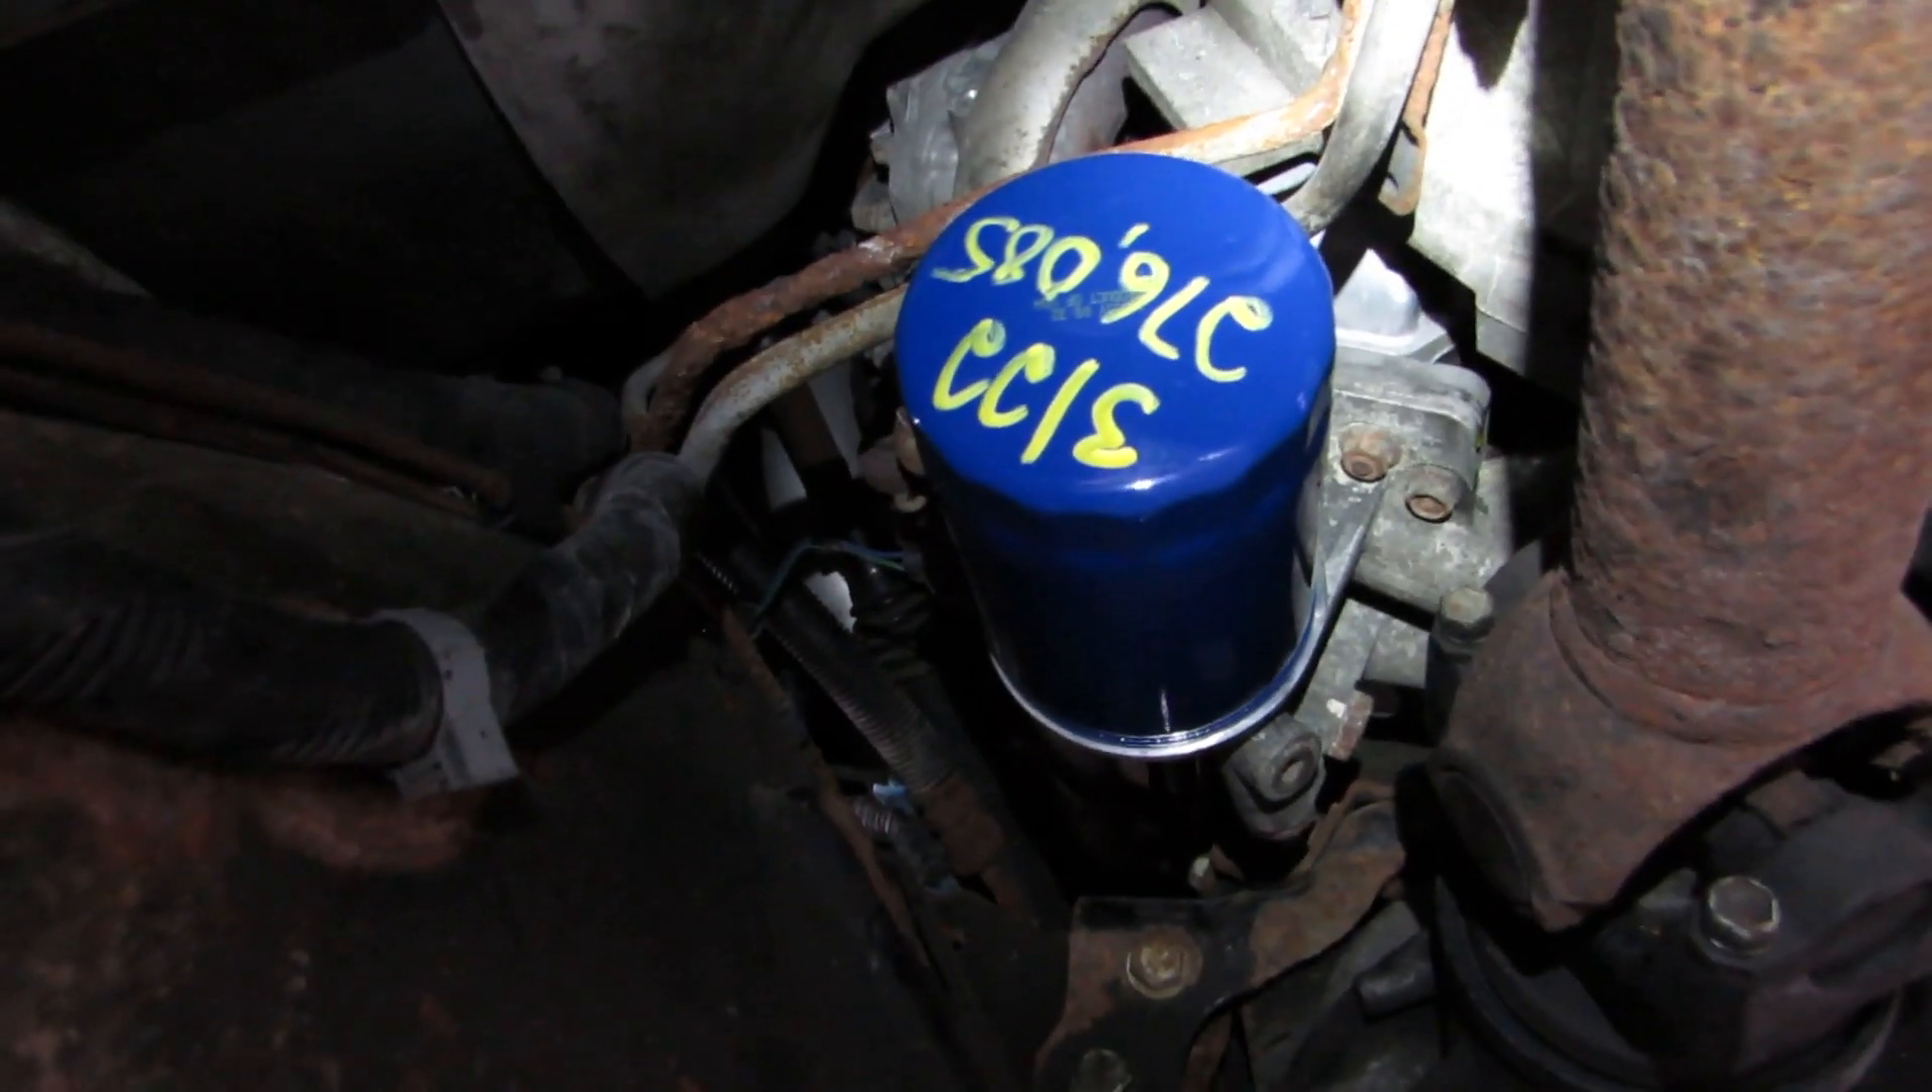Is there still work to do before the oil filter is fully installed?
No.